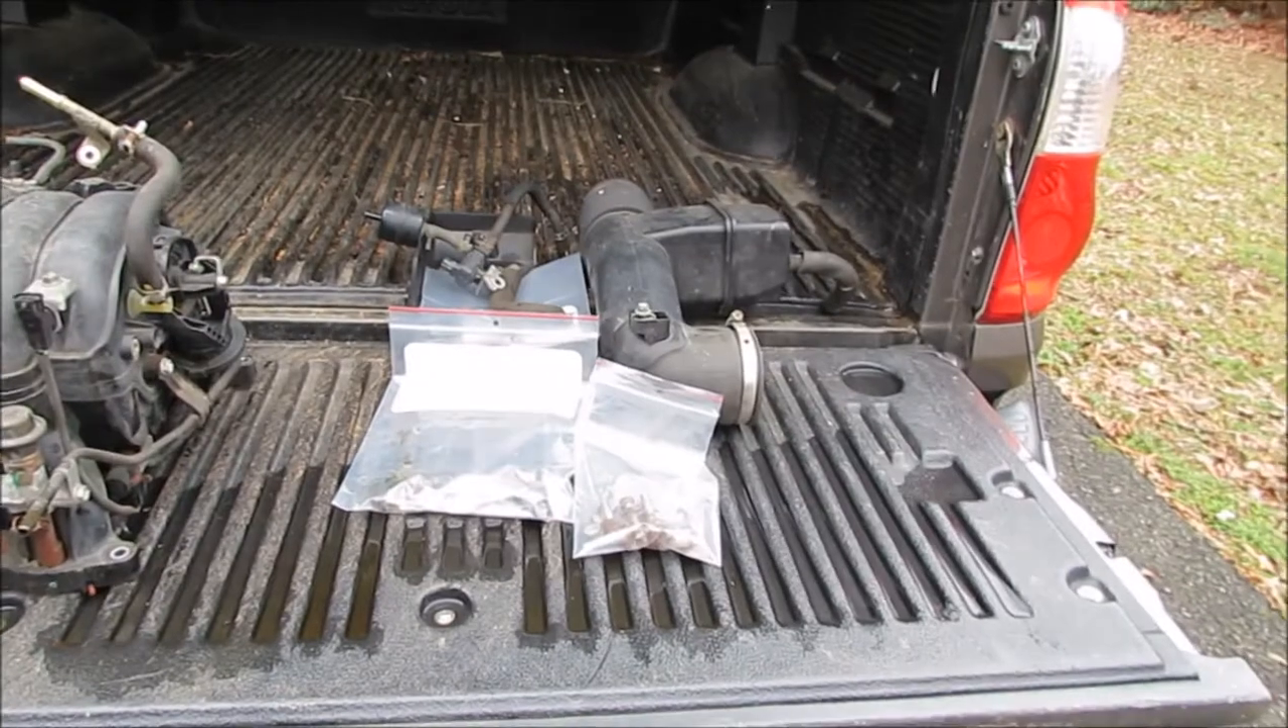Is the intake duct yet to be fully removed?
No.